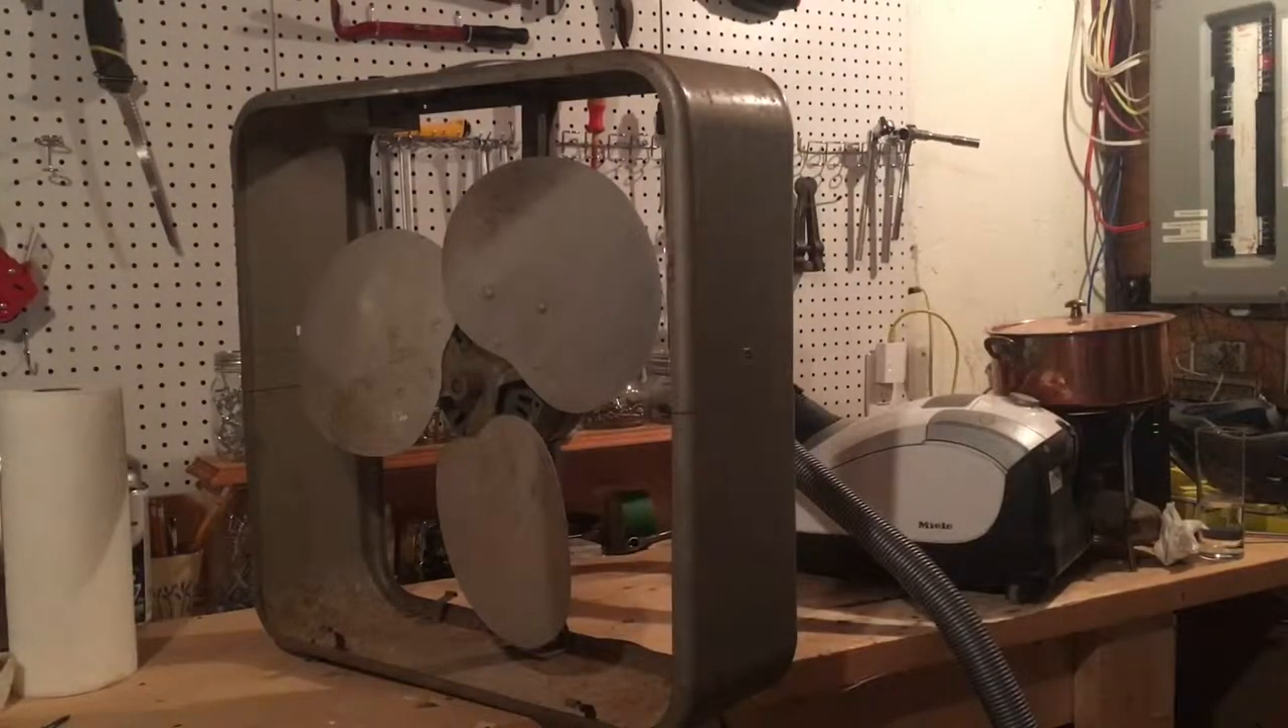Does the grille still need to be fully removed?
No.